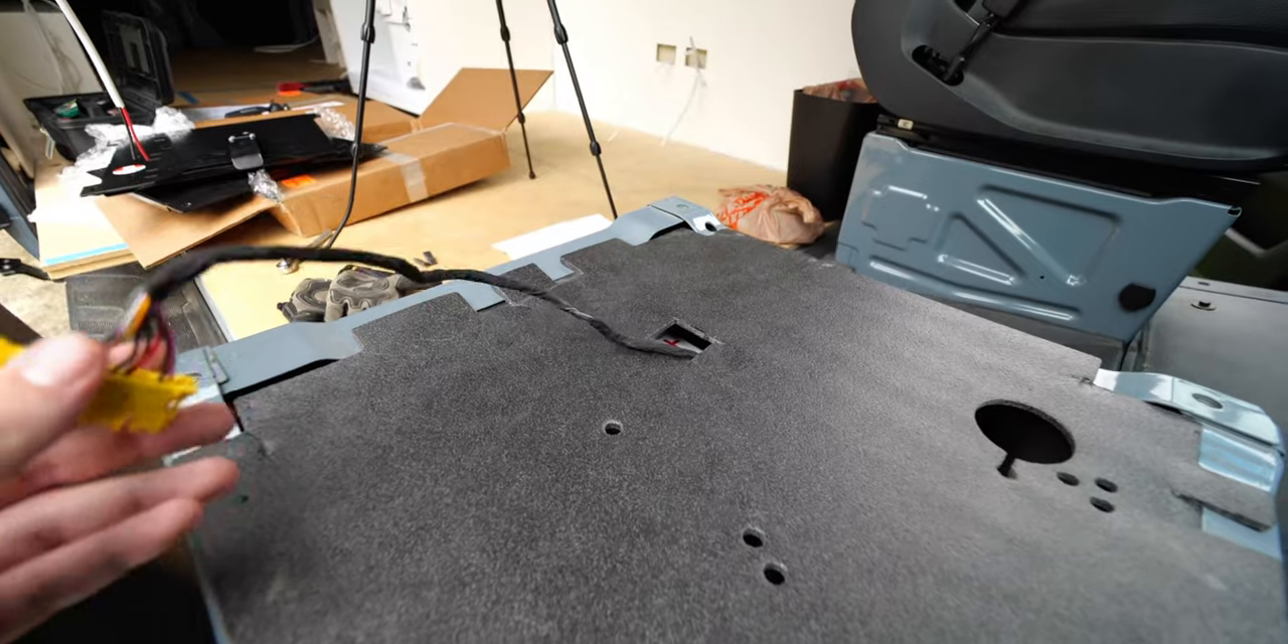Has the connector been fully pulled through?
Yes.